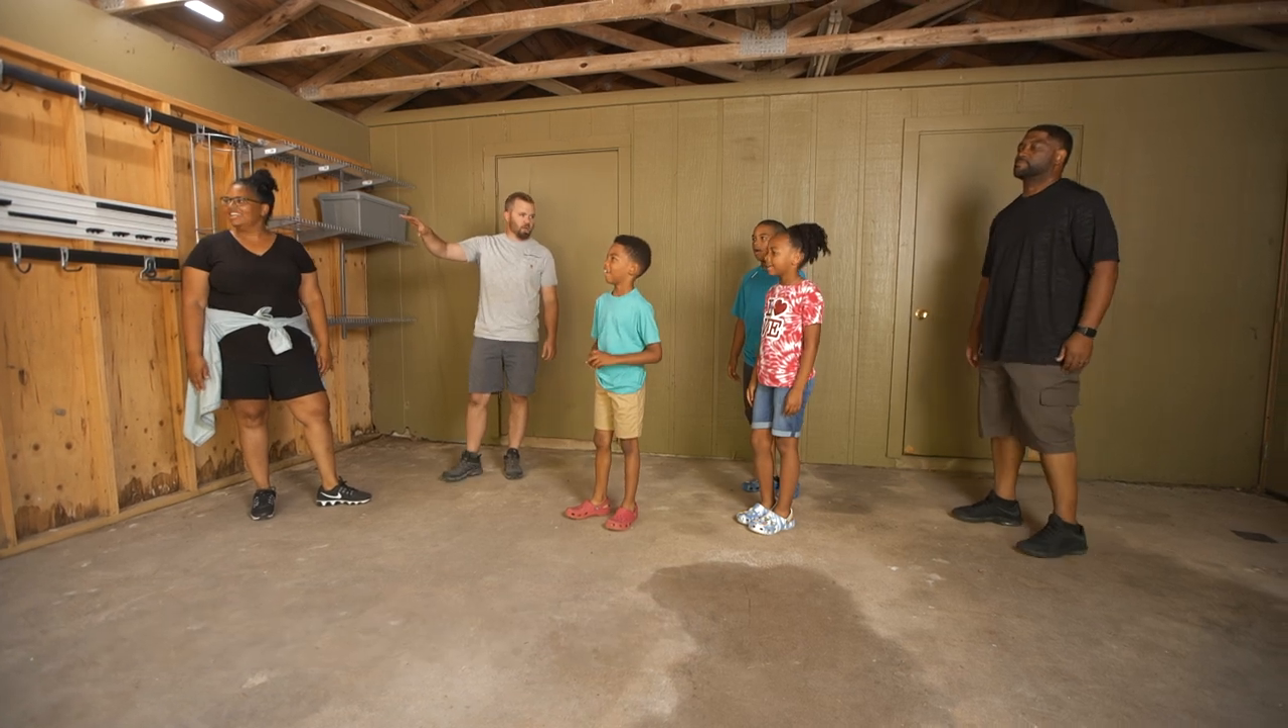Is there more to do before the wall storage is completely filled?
Yes.